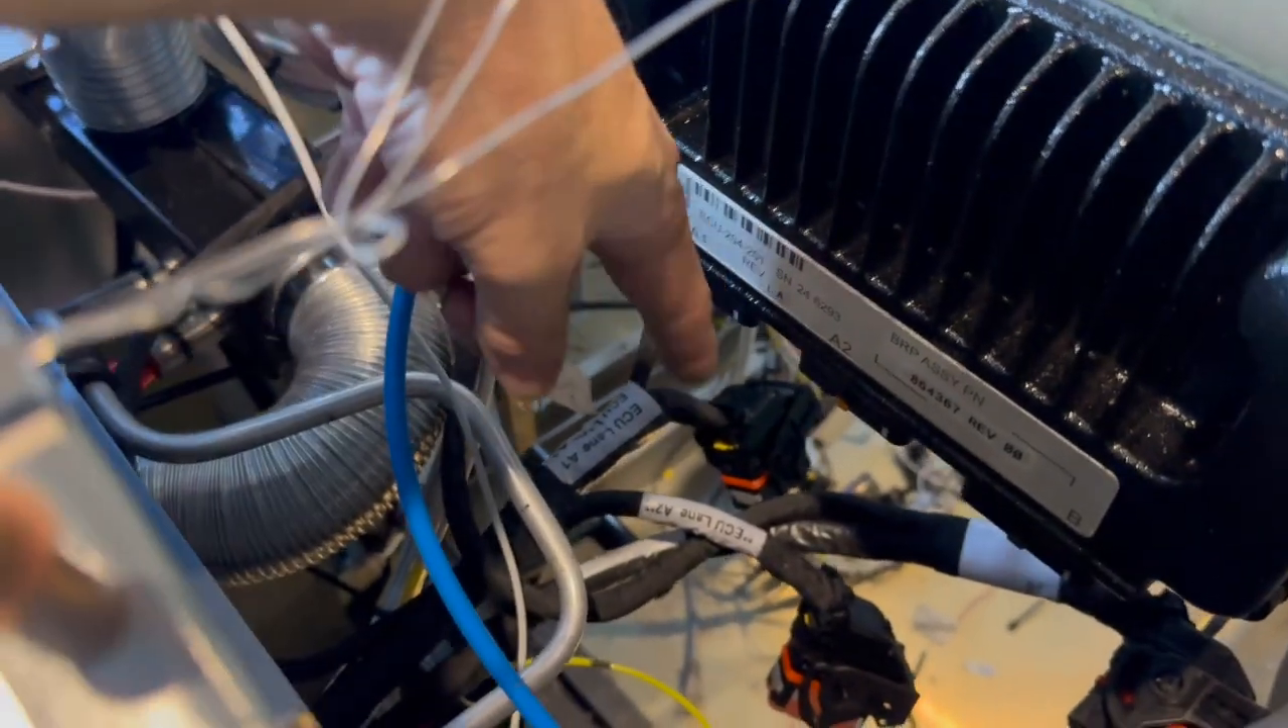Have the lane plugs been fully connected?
No.